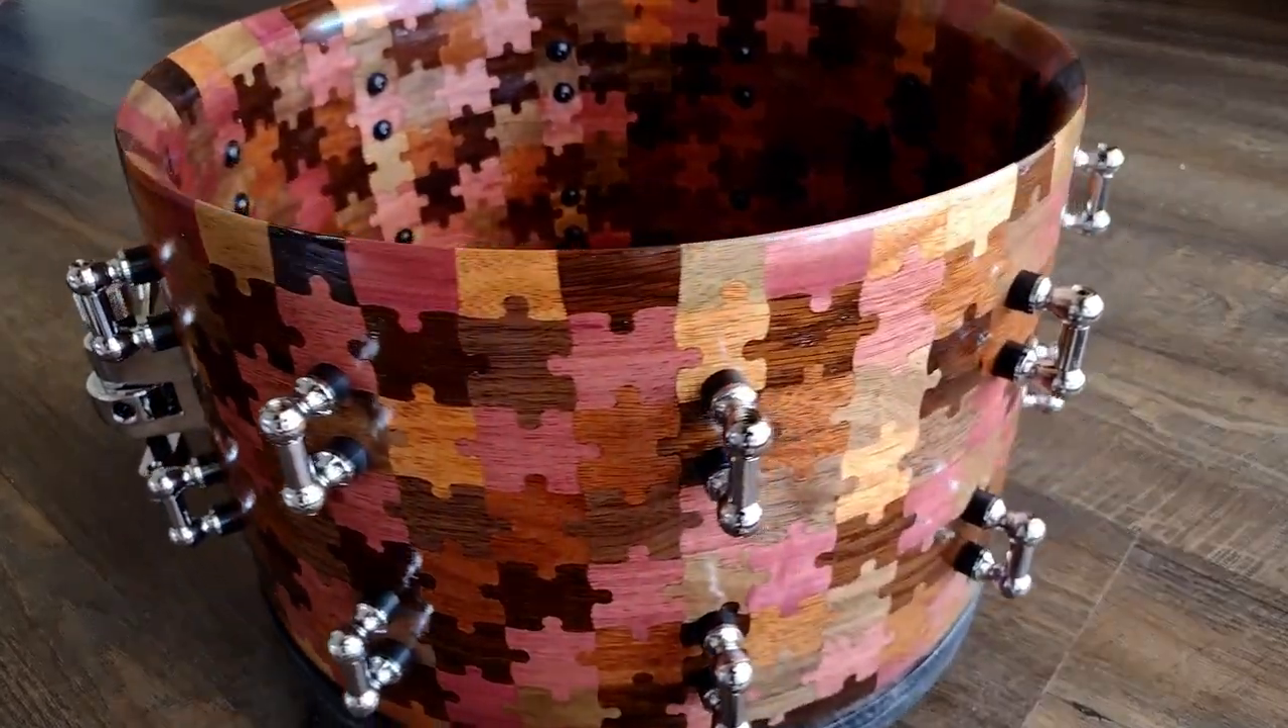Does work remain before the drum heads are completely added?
Yes.